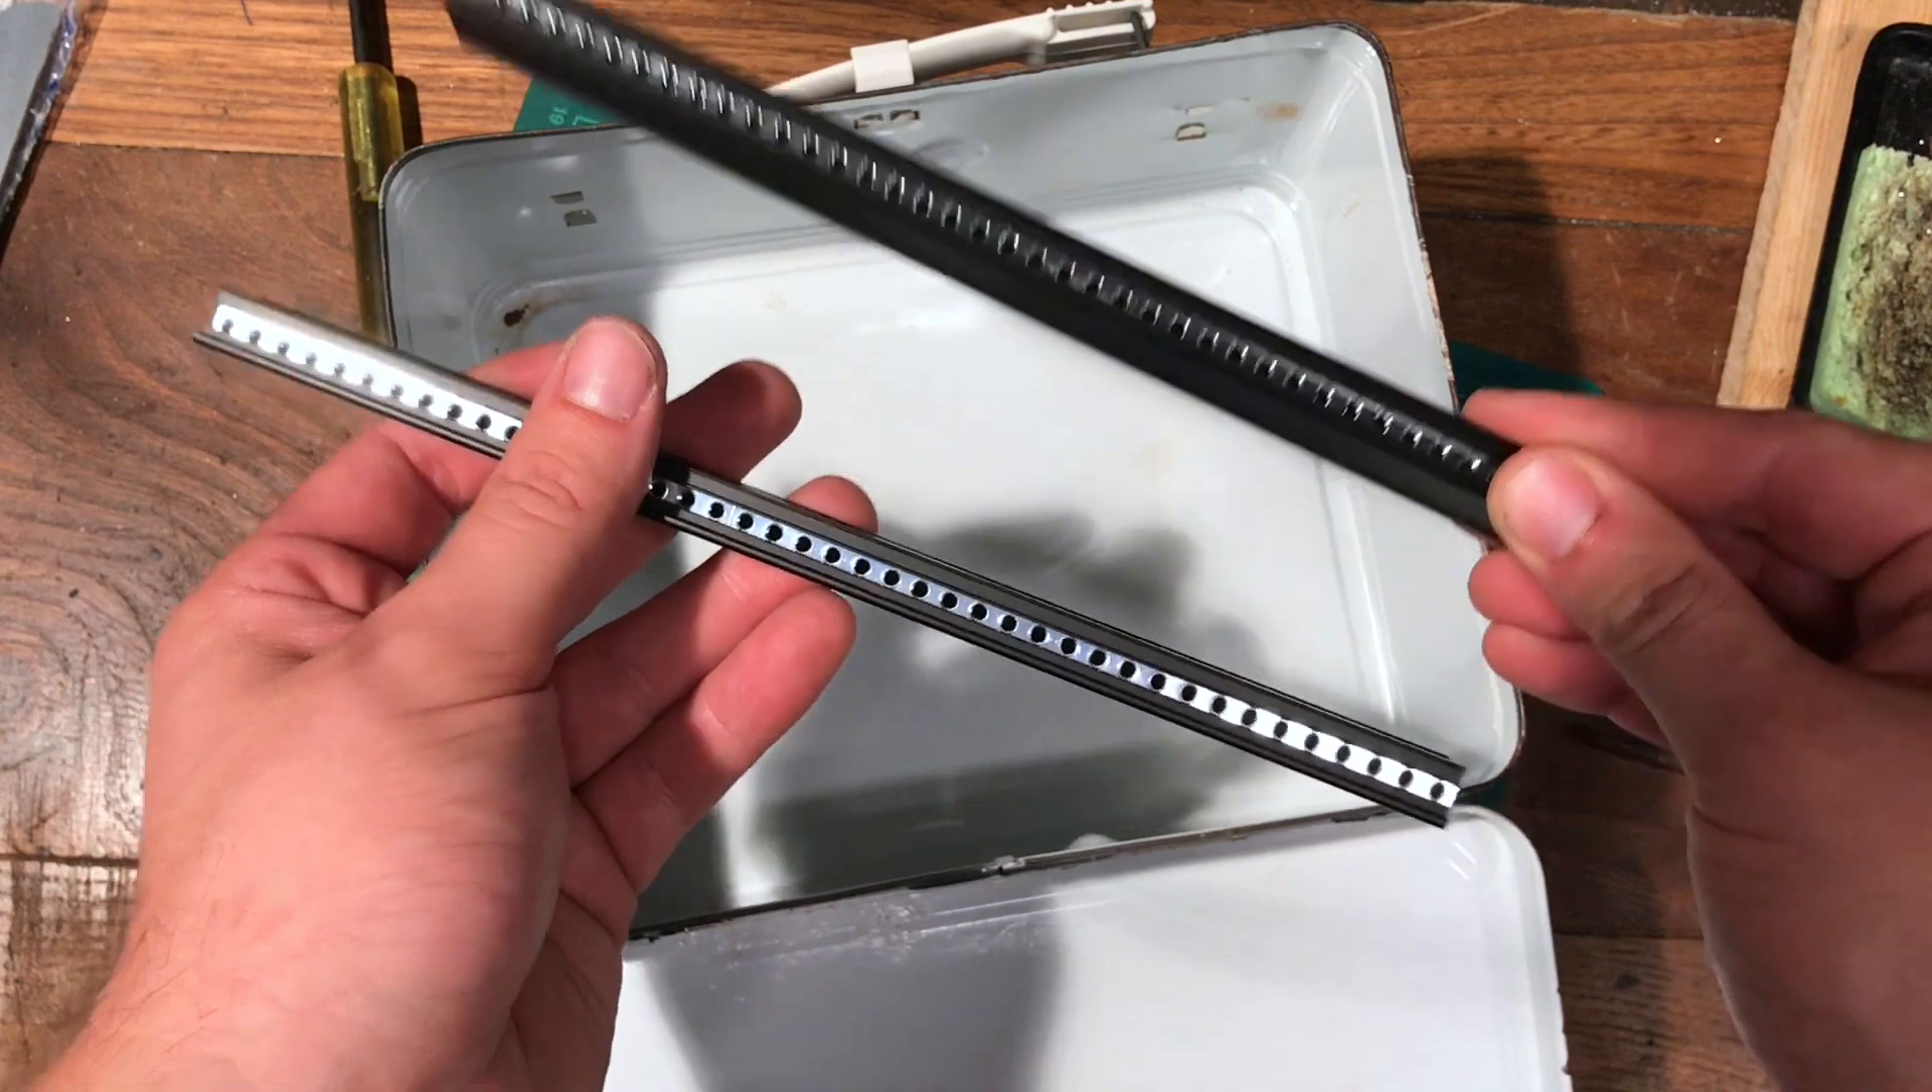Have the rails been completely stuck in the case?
No.